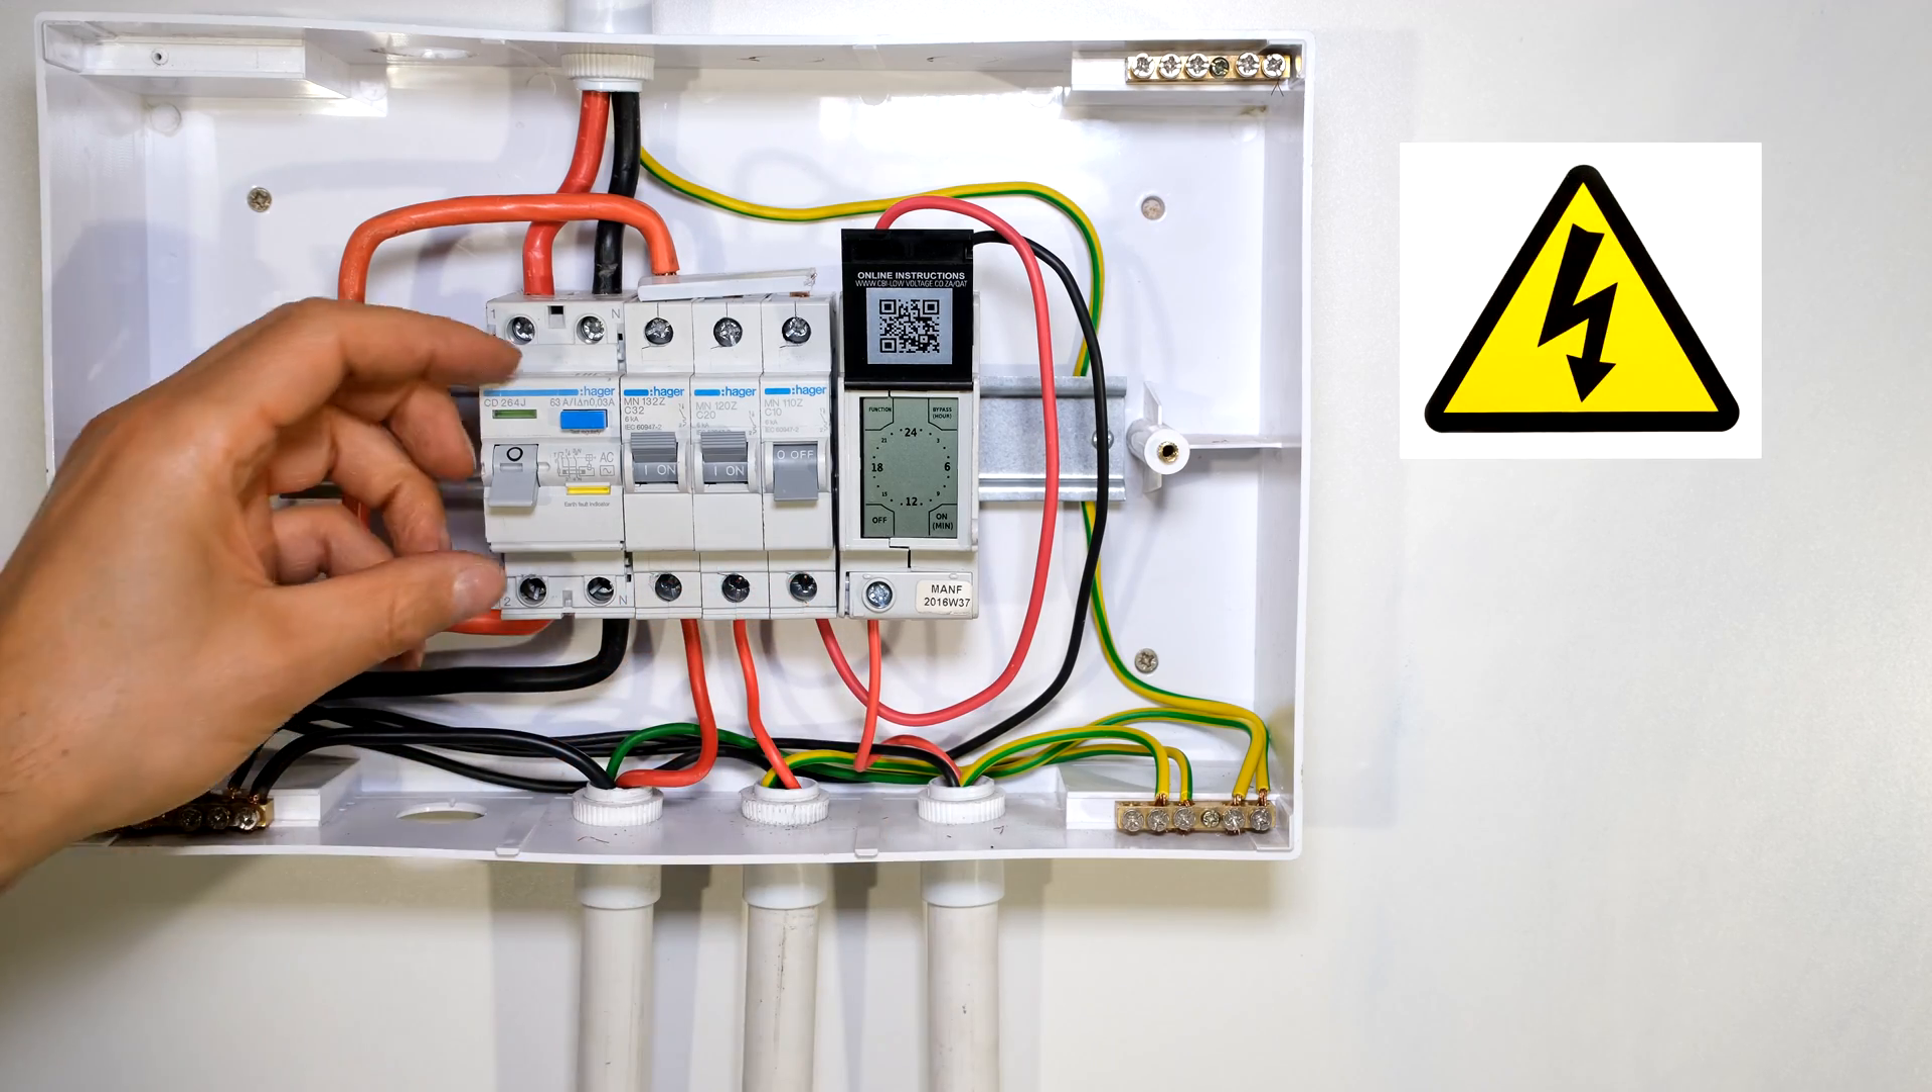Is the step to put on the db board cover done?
No.